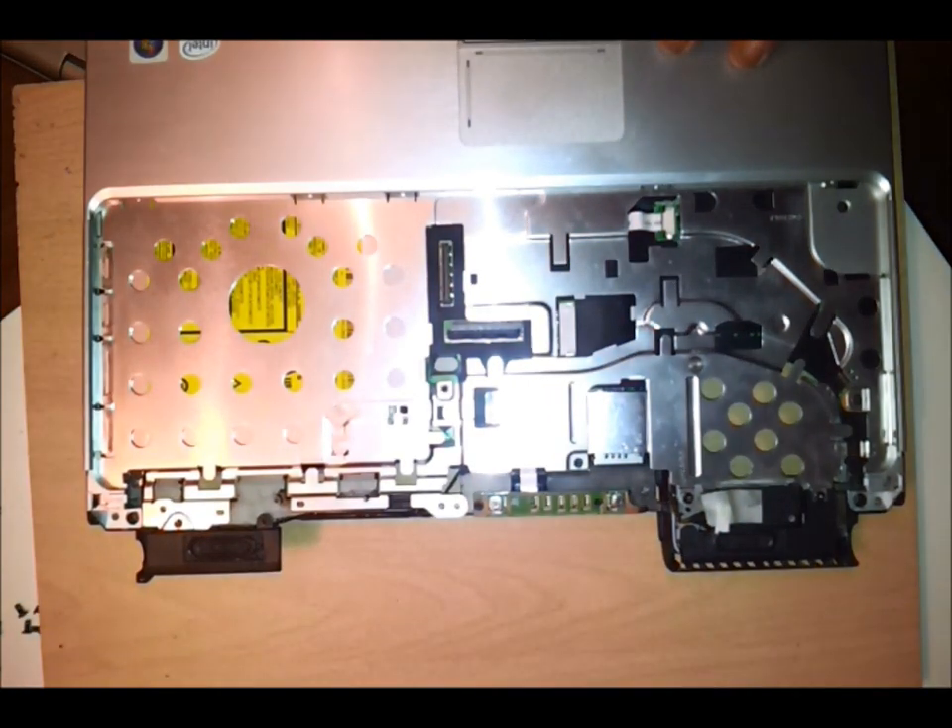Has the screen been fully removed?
Yes.